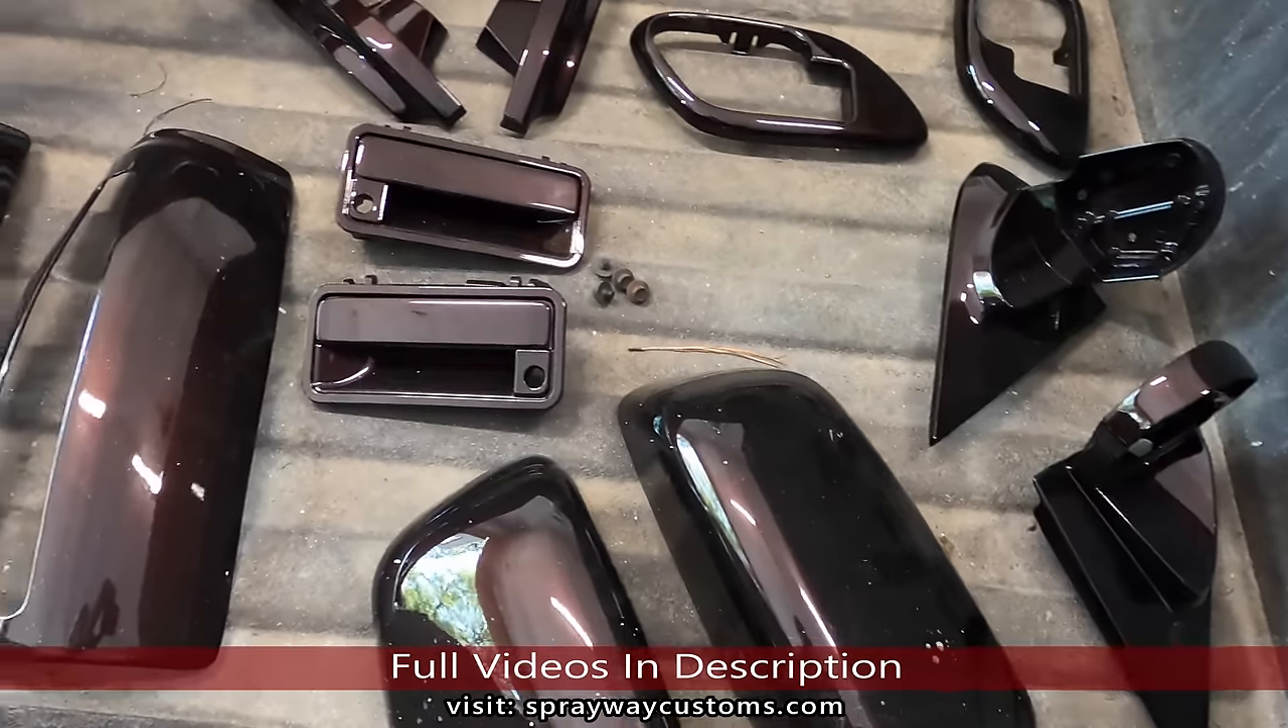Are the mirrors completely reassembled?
No.